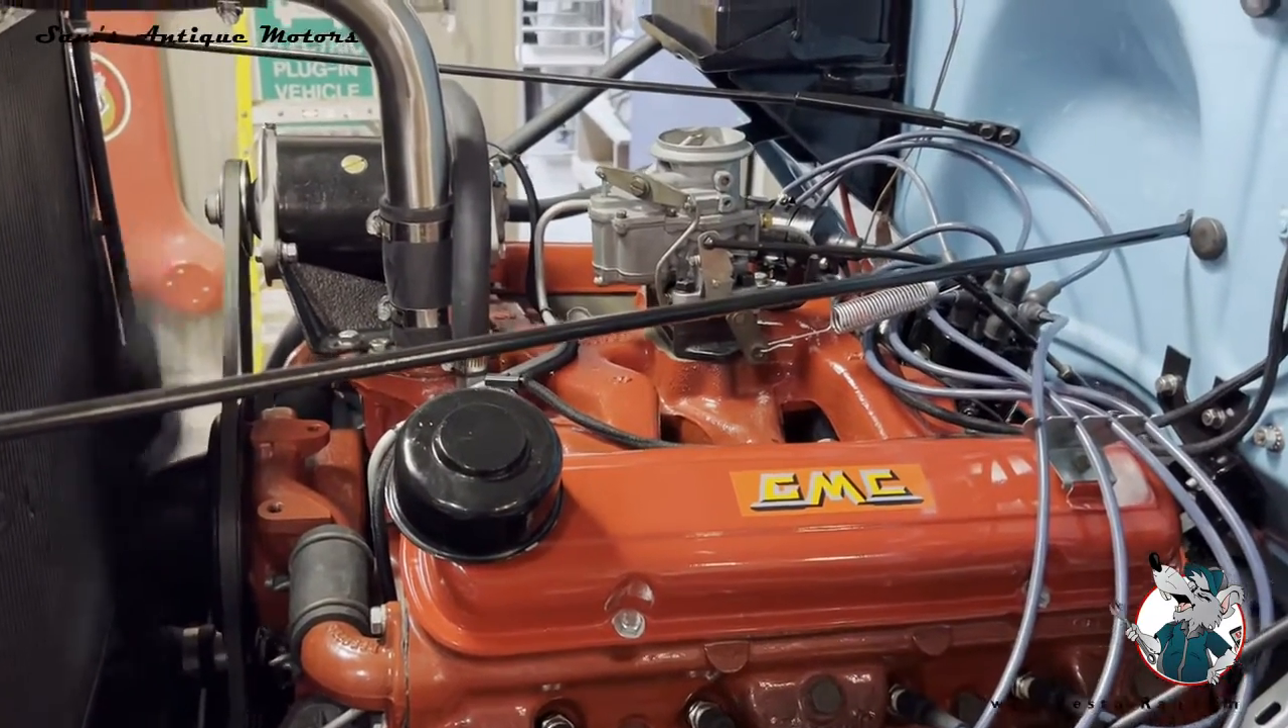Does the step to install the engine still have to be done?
No.